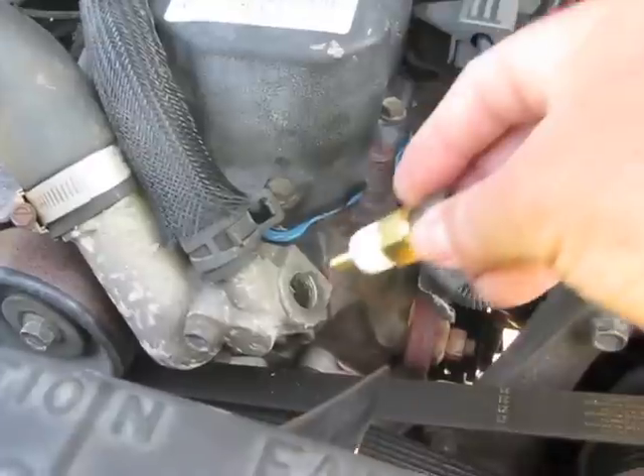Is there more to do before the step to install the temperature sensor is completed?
Yes.